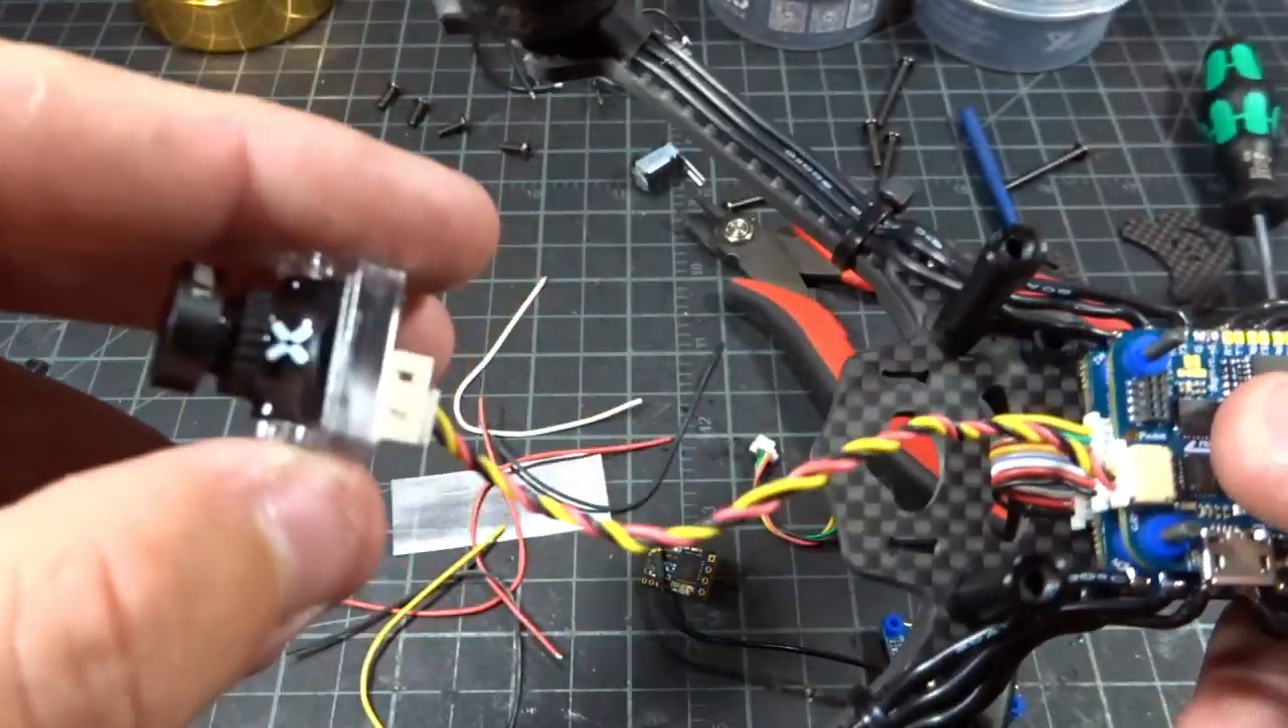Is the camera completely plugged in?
Yes.